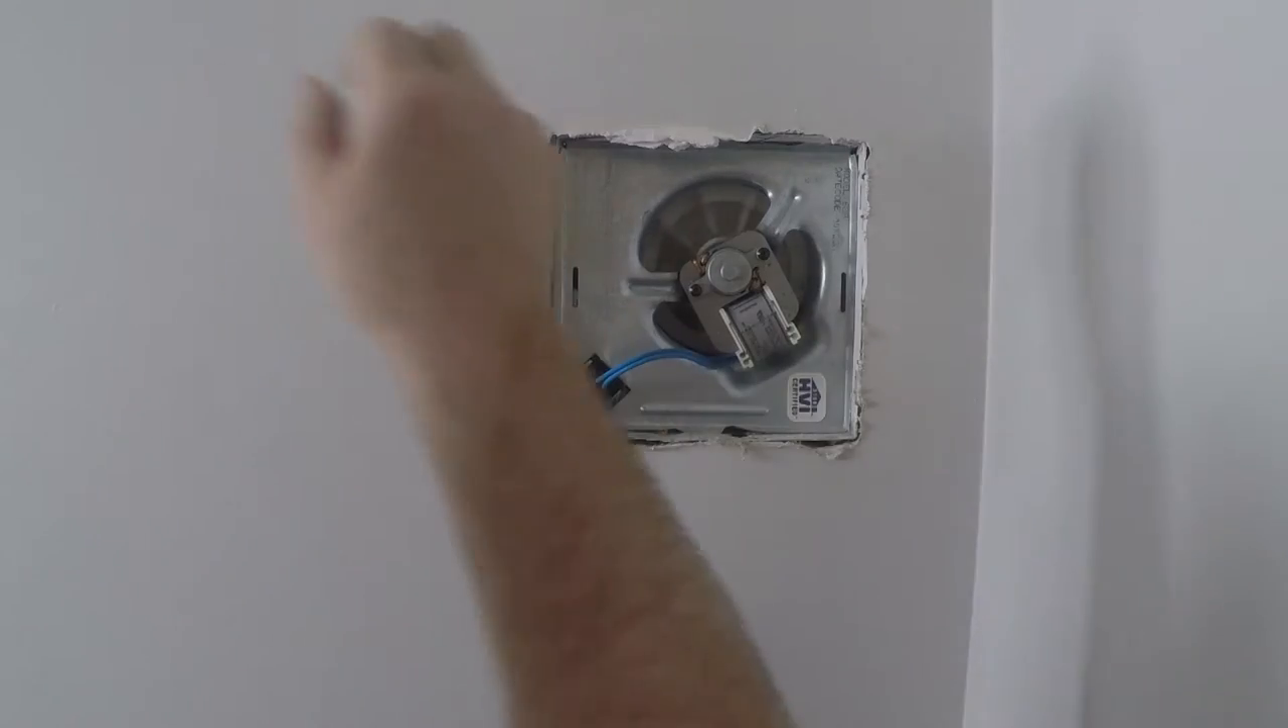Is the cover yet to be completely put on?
Yes.